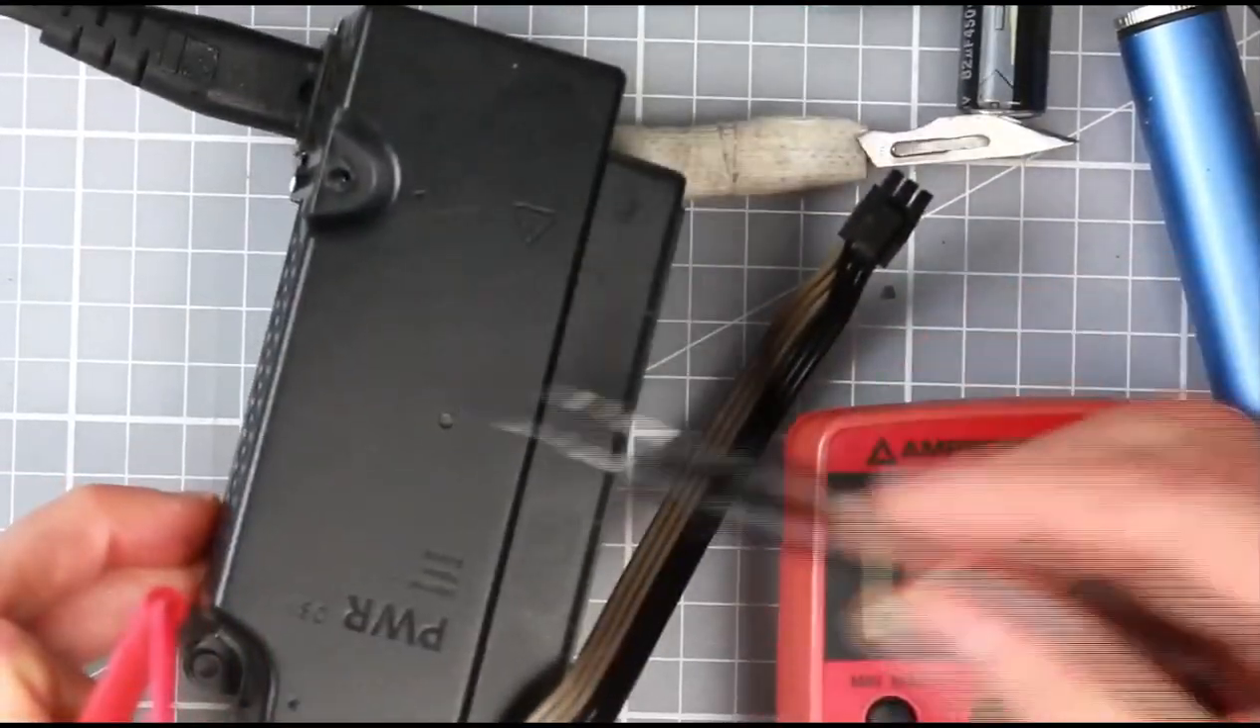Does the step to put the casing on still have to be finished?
No.